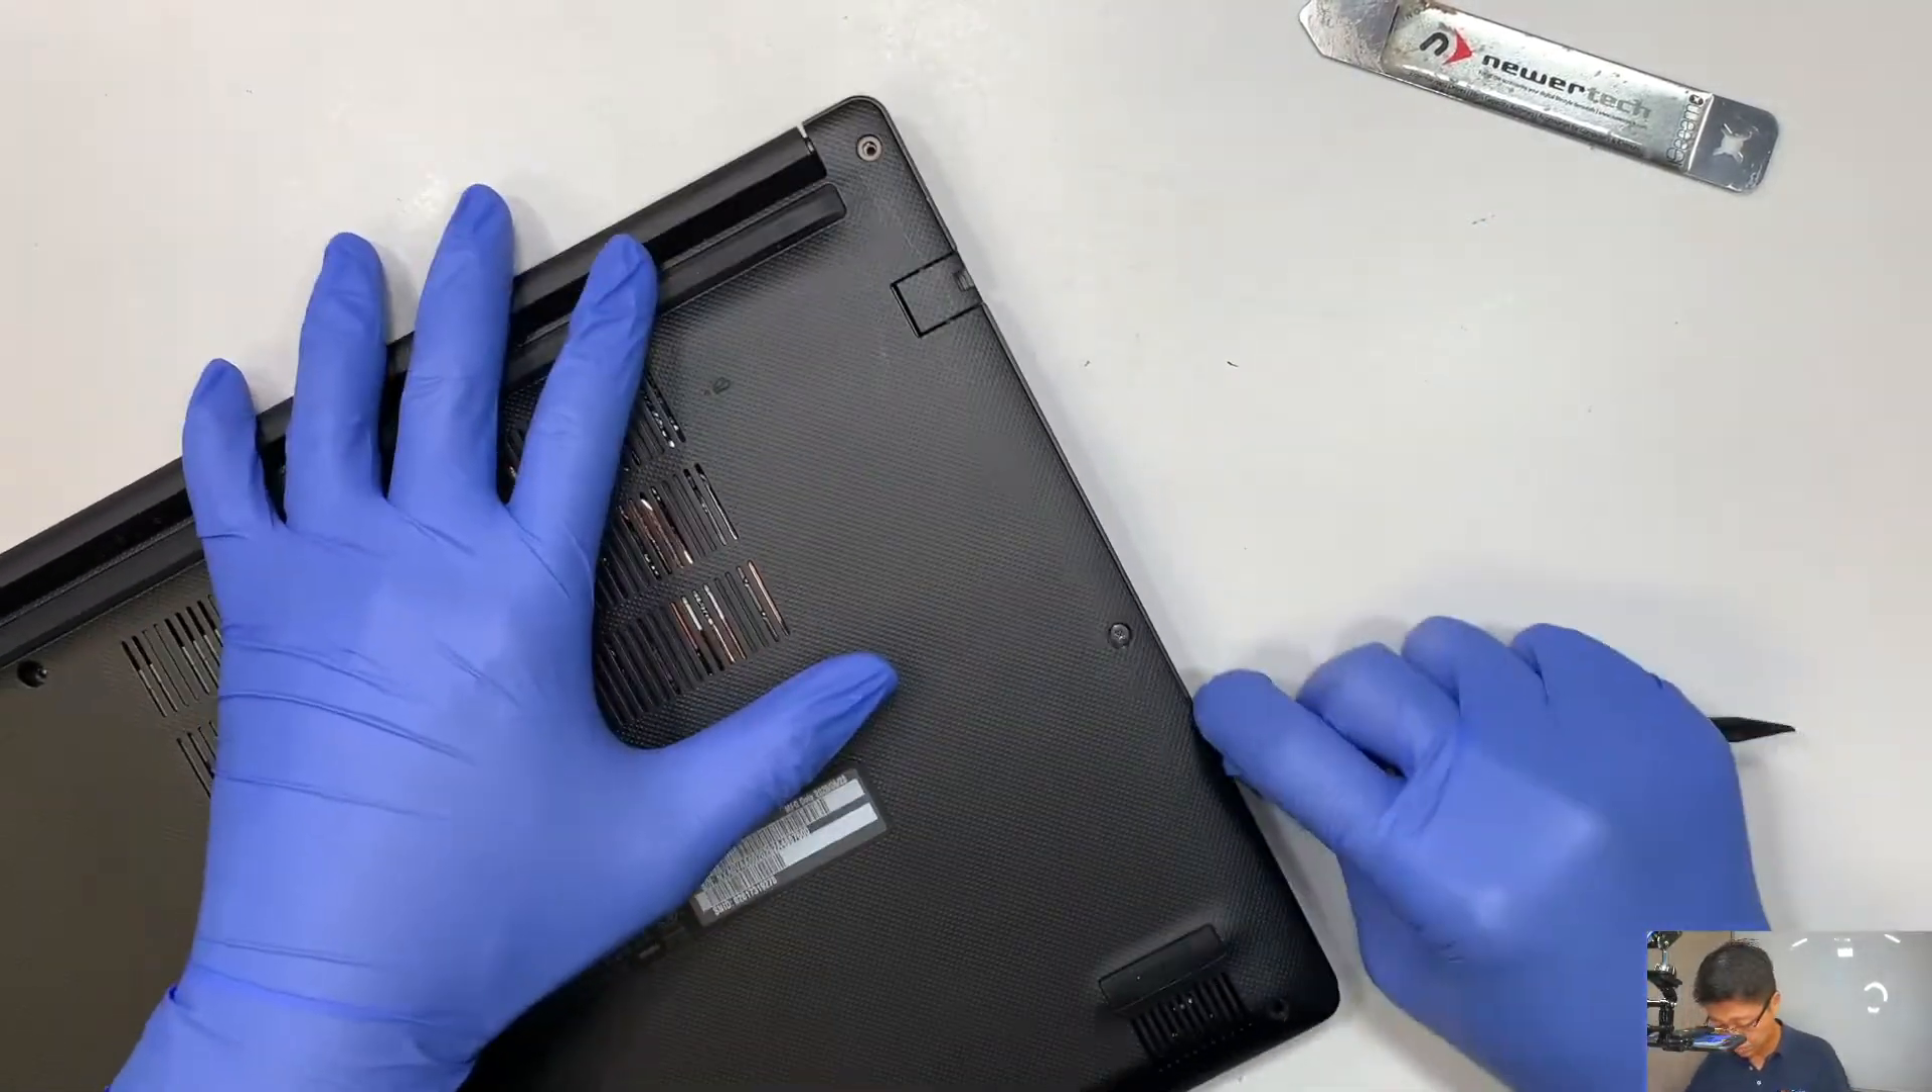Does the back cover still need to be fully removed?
Yes.